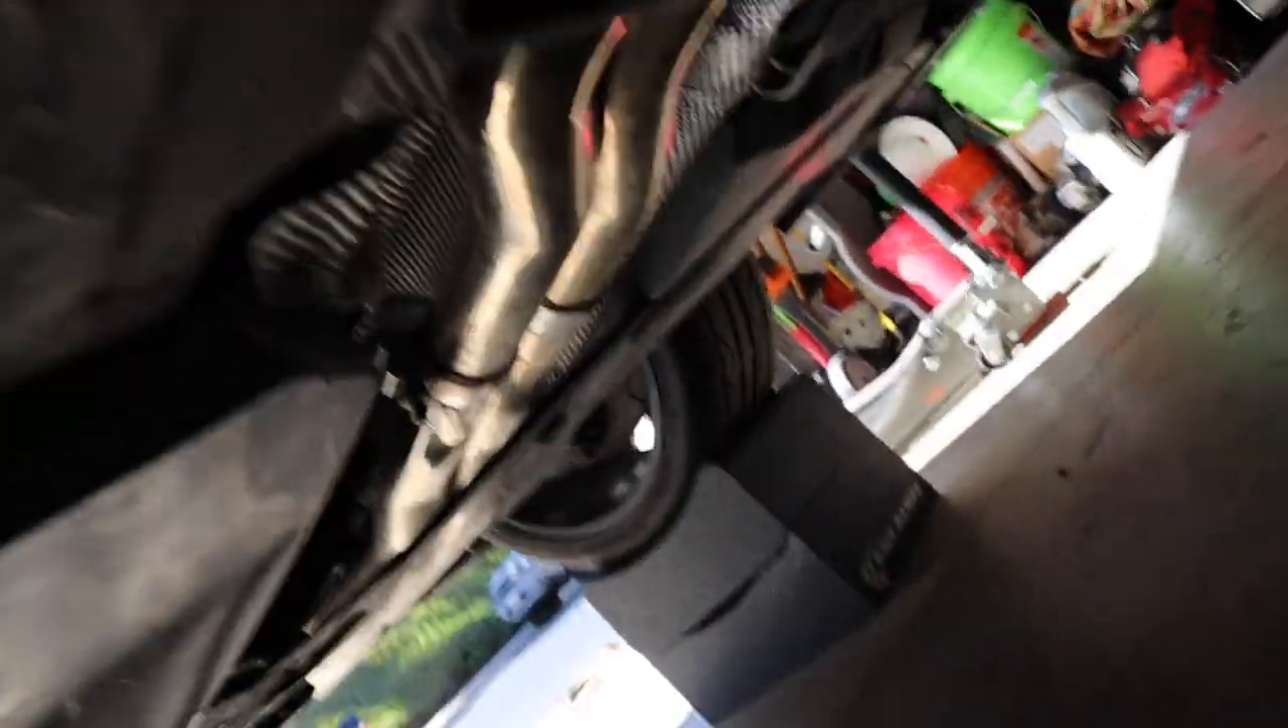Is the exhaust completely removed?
No.